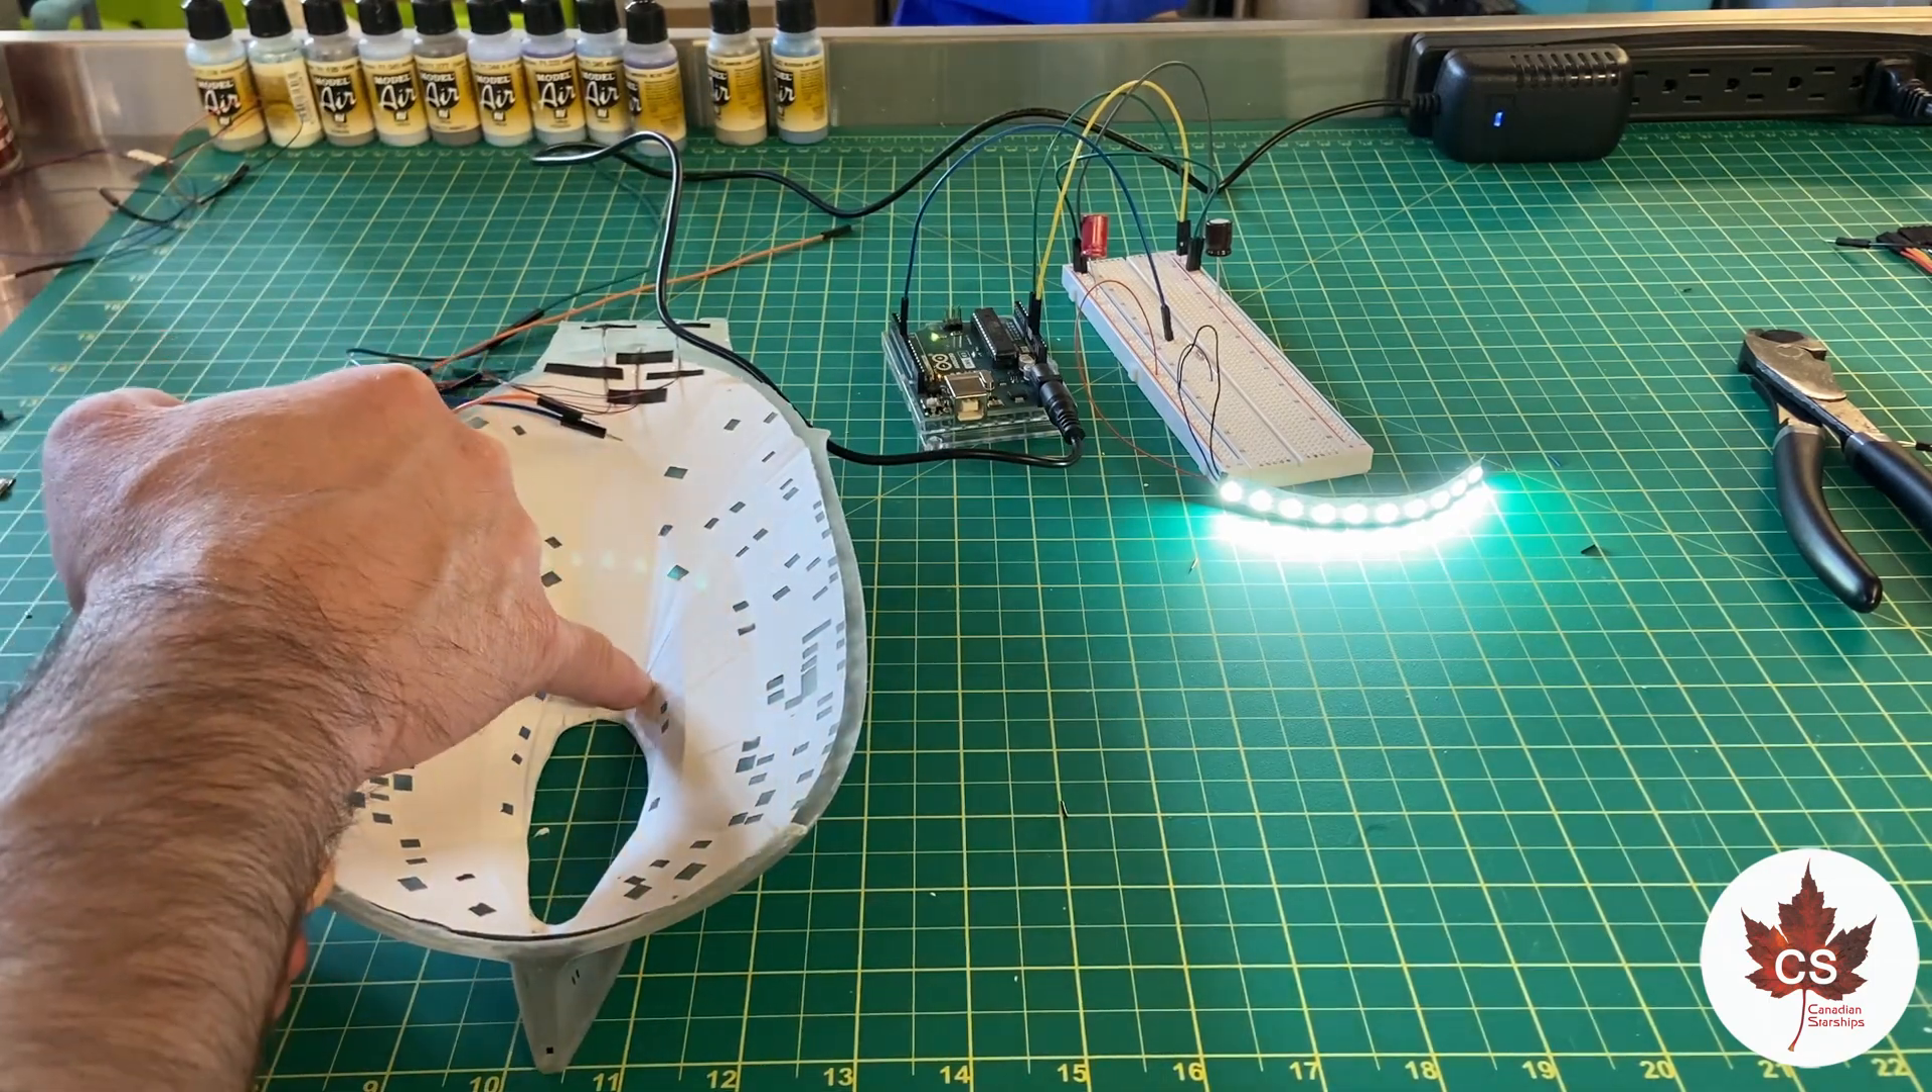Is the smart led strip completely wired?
Yes.